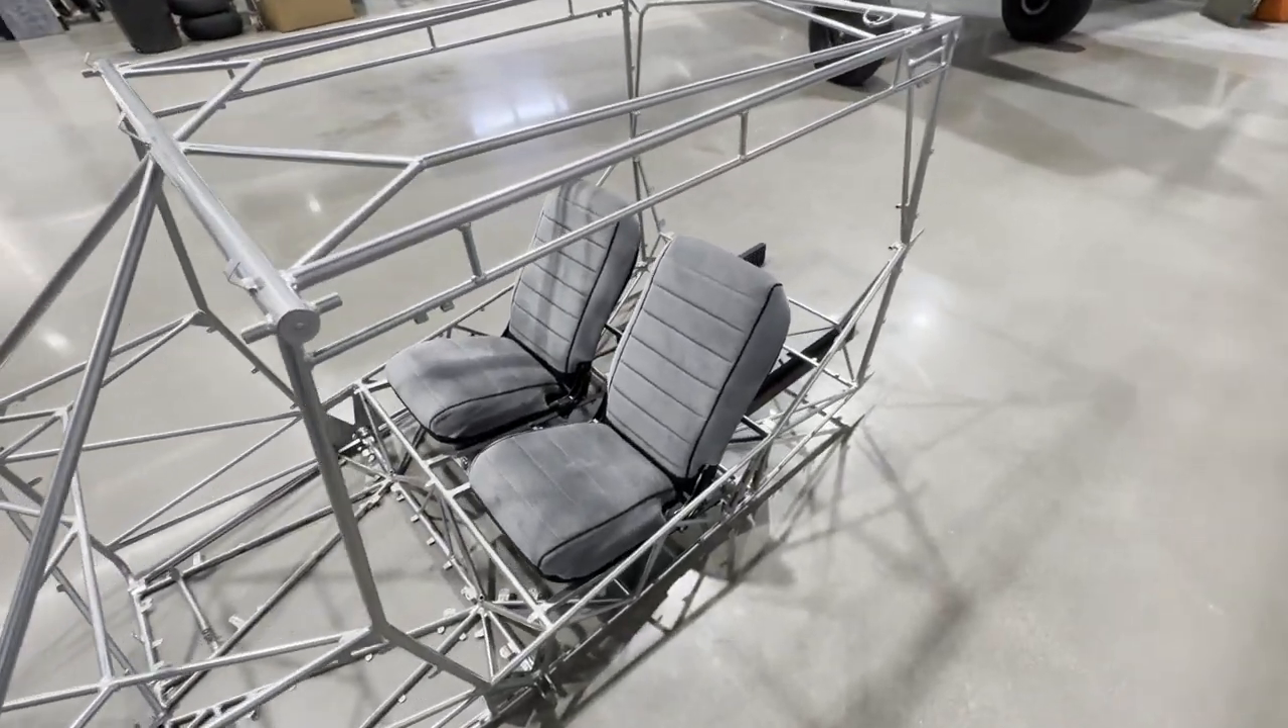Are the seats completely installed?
Yes.